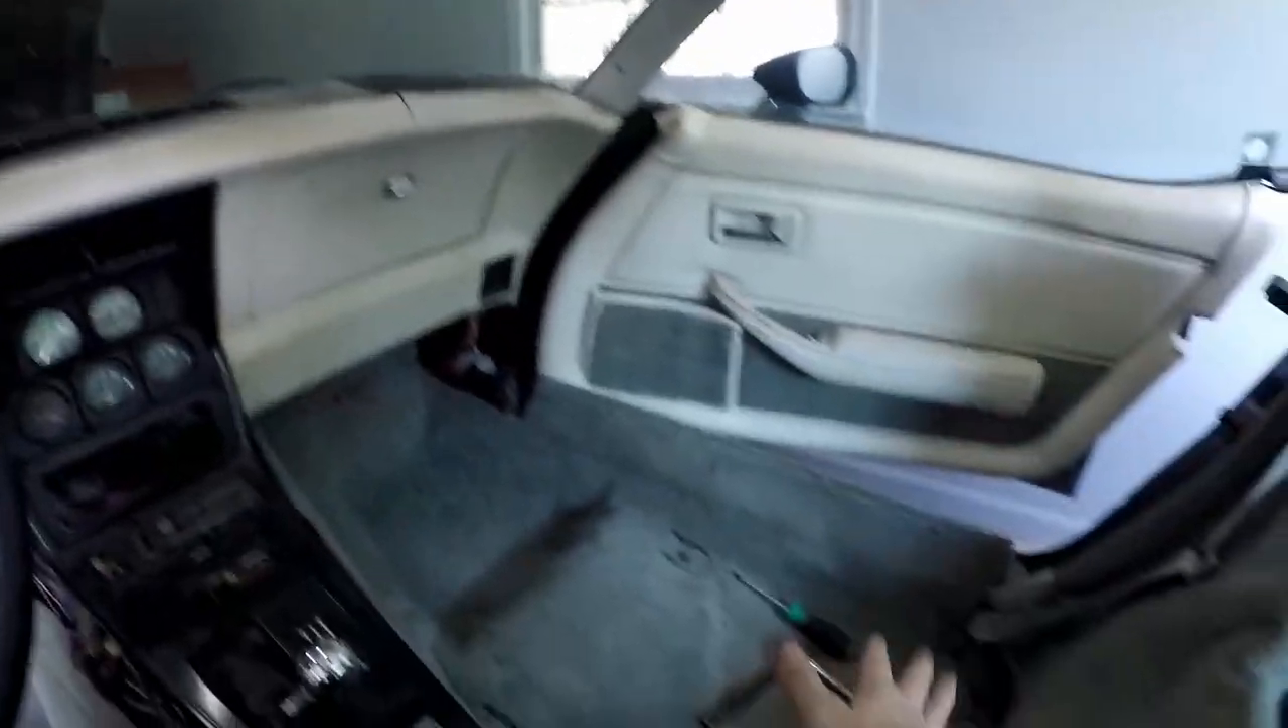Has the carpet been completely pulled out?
No.